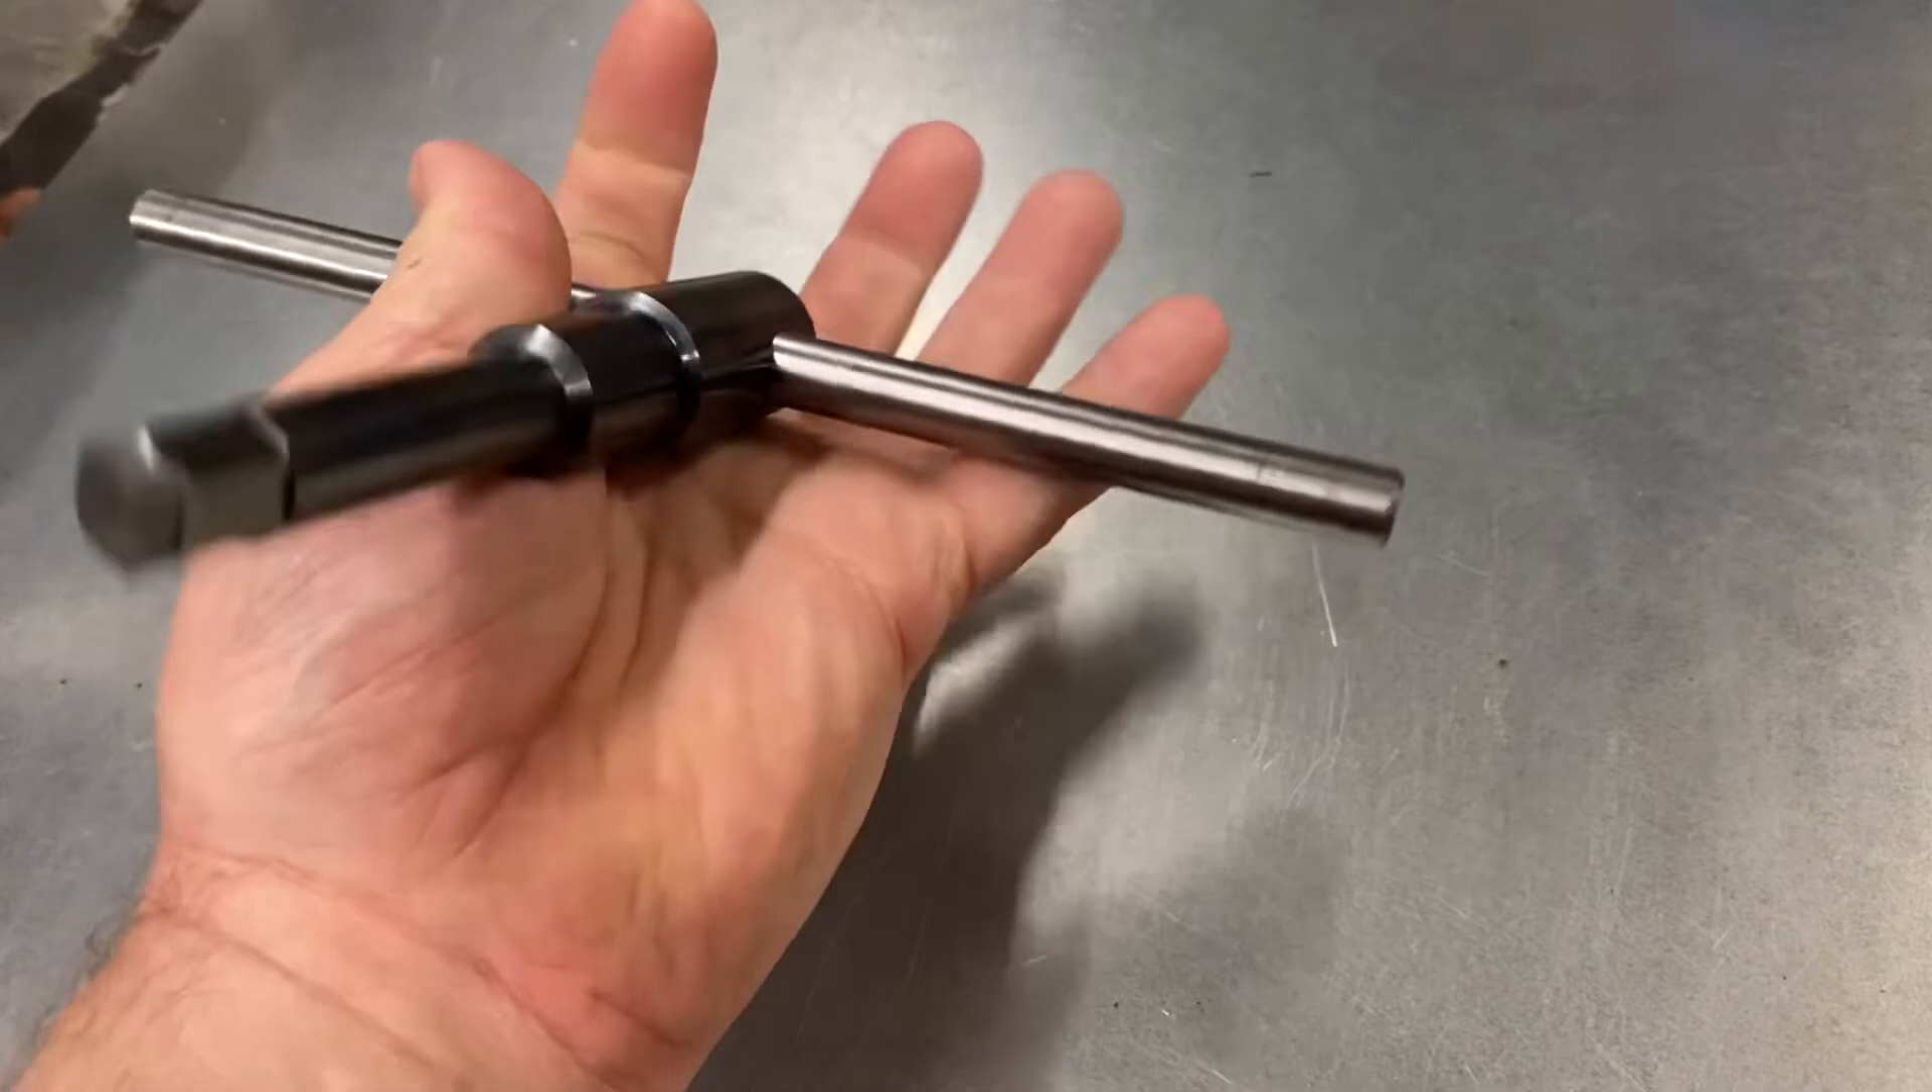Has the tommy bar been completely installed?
Yes.